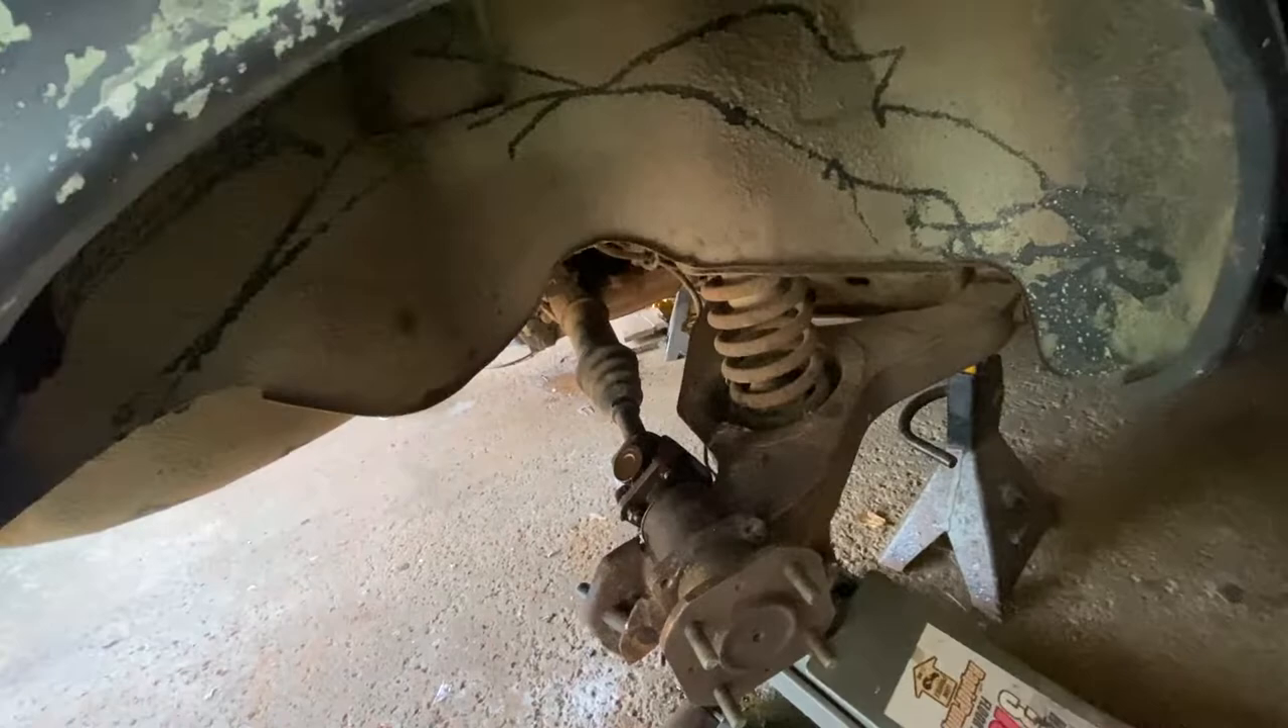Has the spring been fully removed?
No.